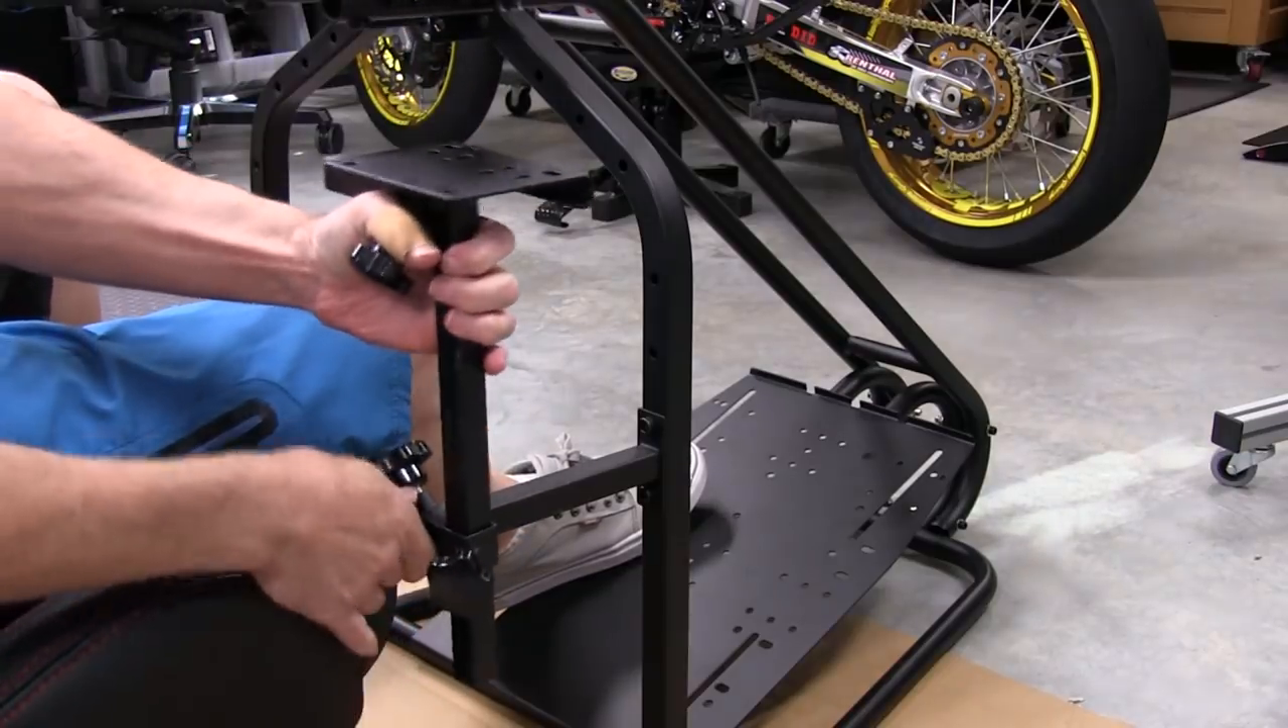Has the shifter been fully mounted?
No.